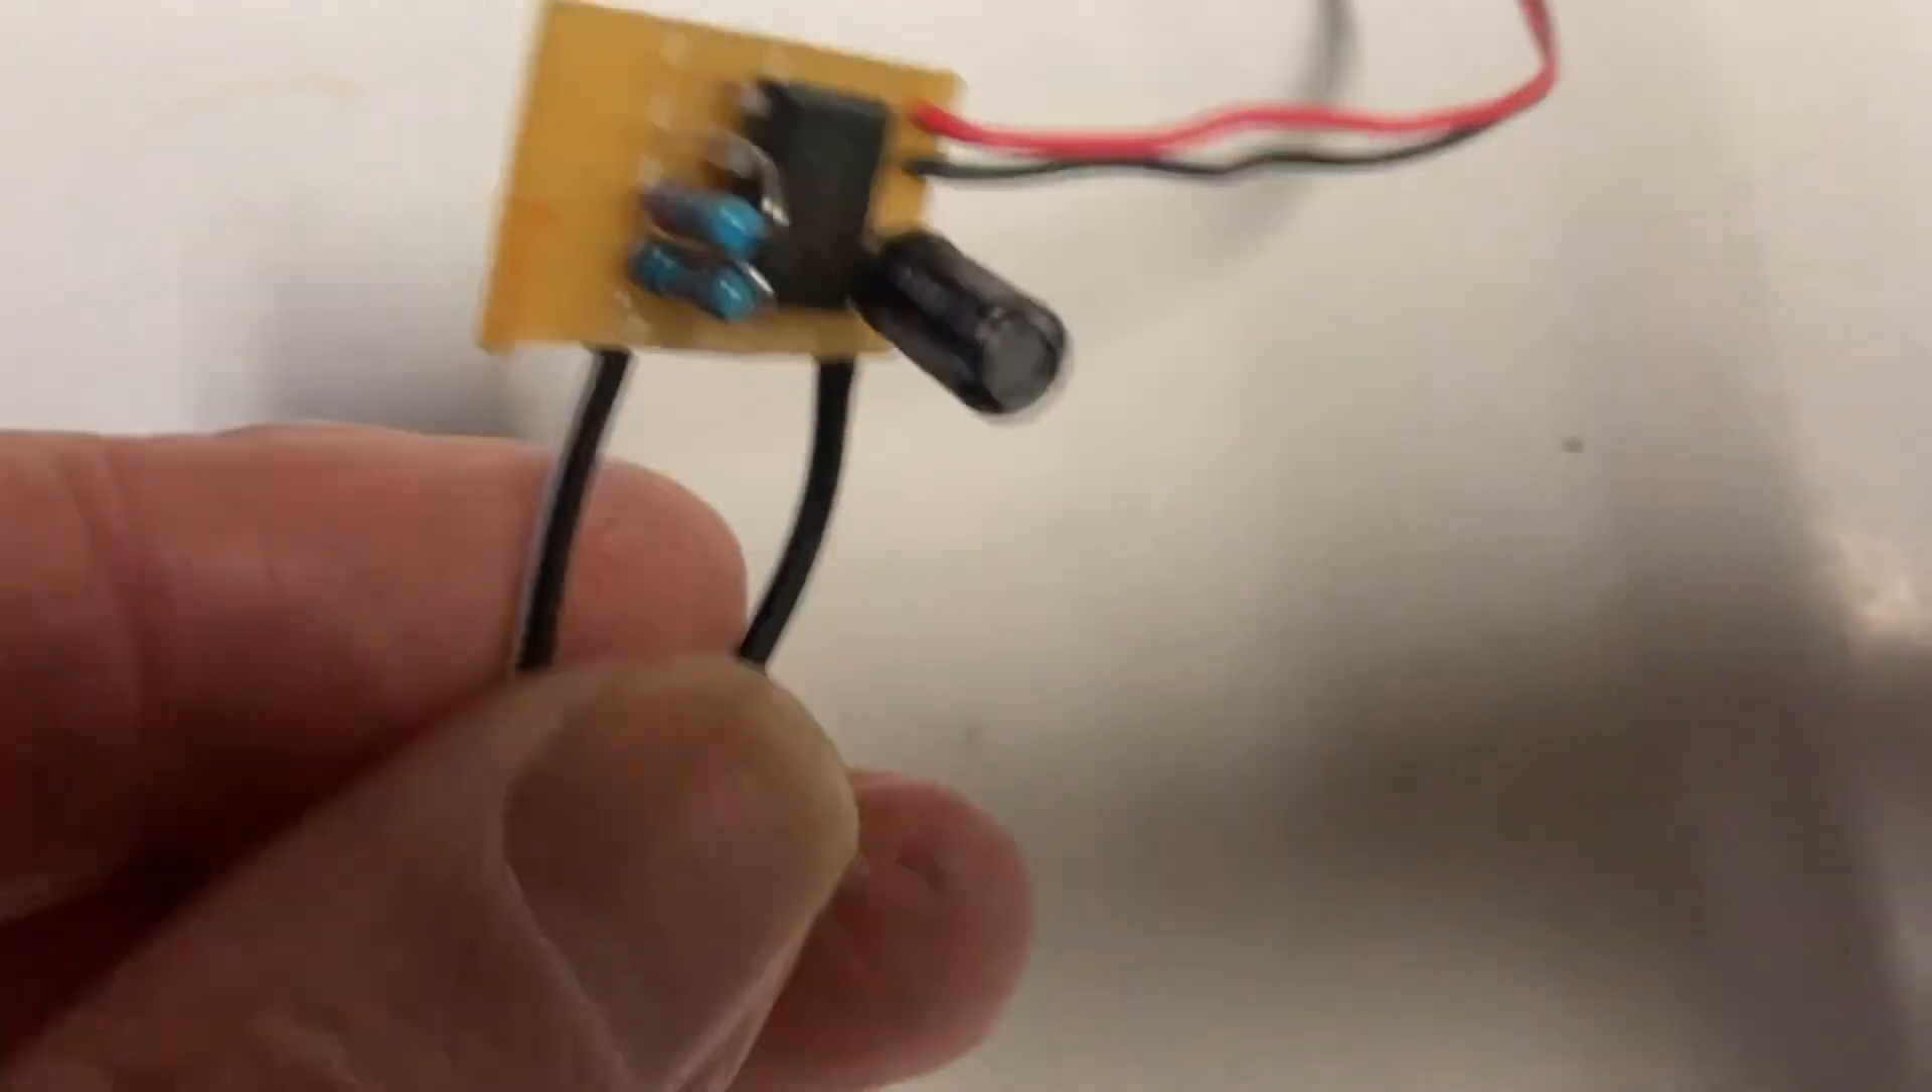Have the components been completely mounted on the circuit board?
Yes.